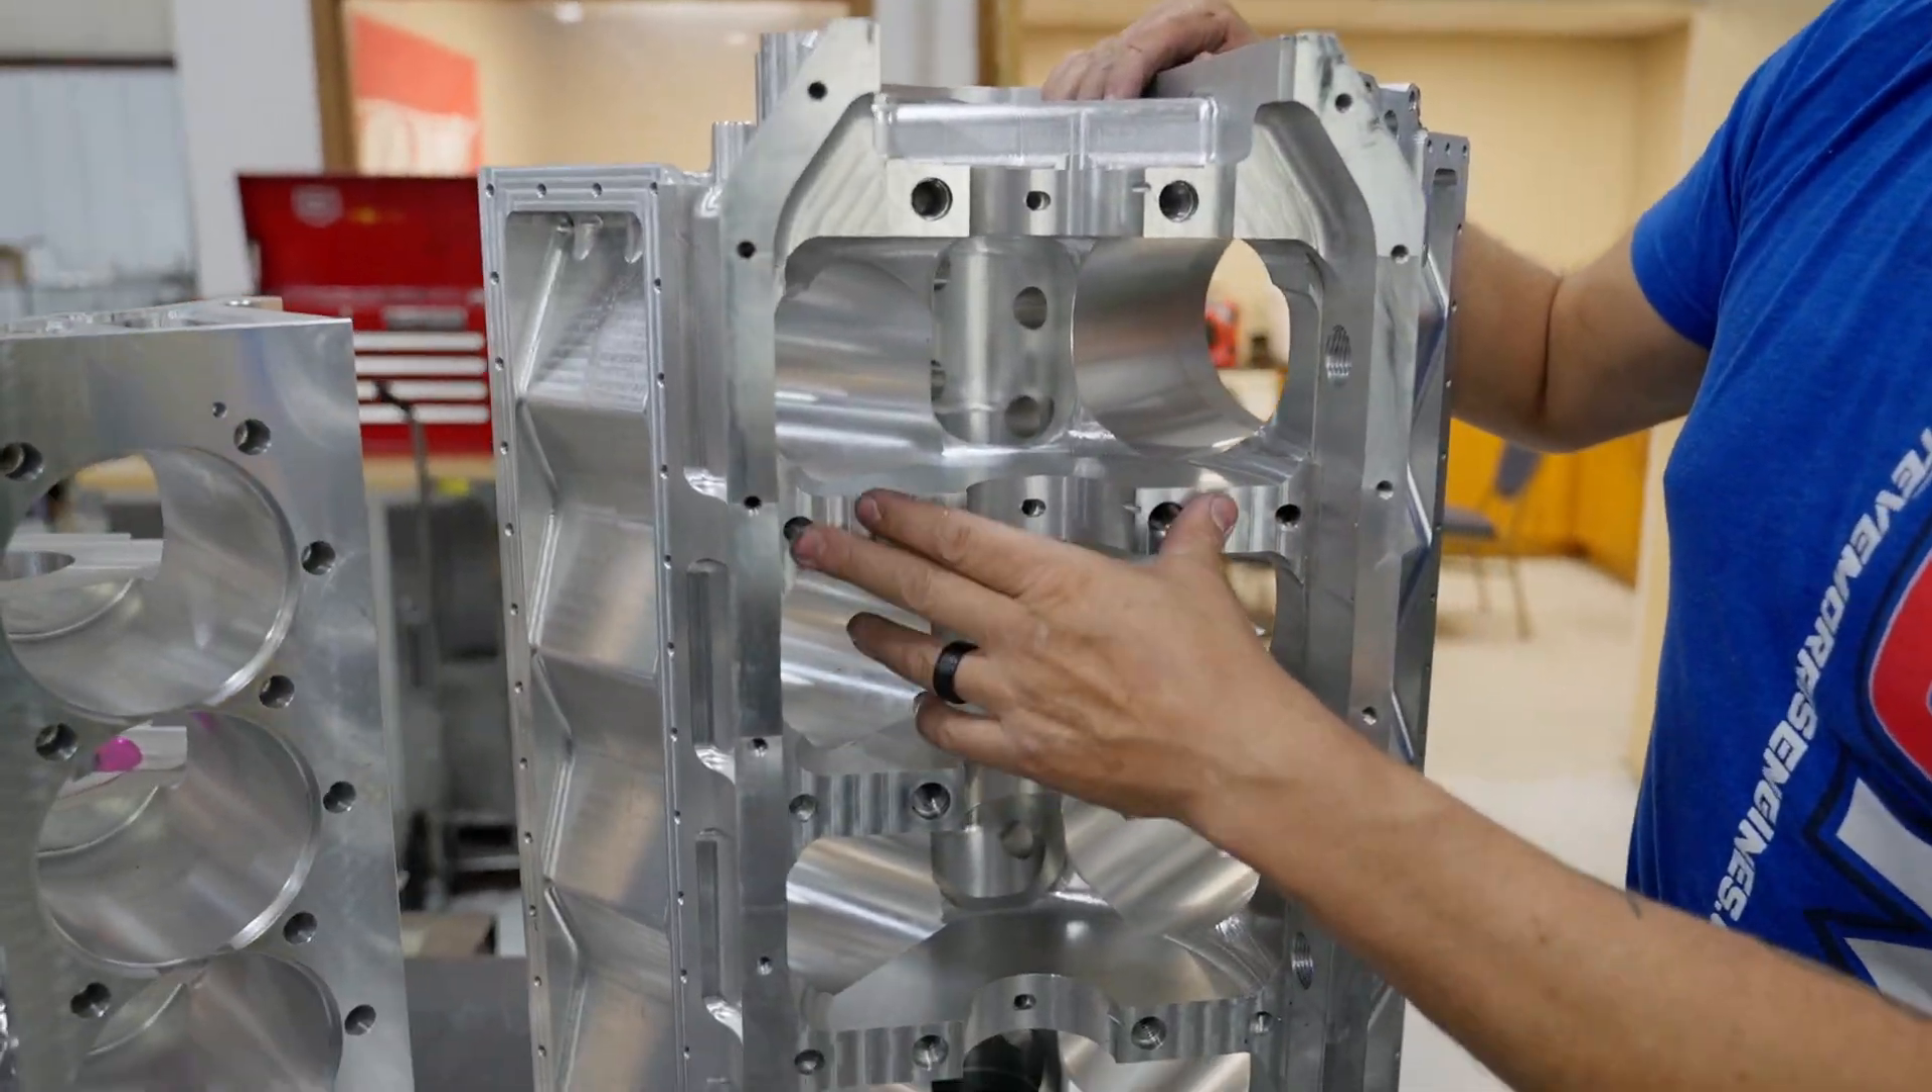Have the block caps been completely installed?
No.